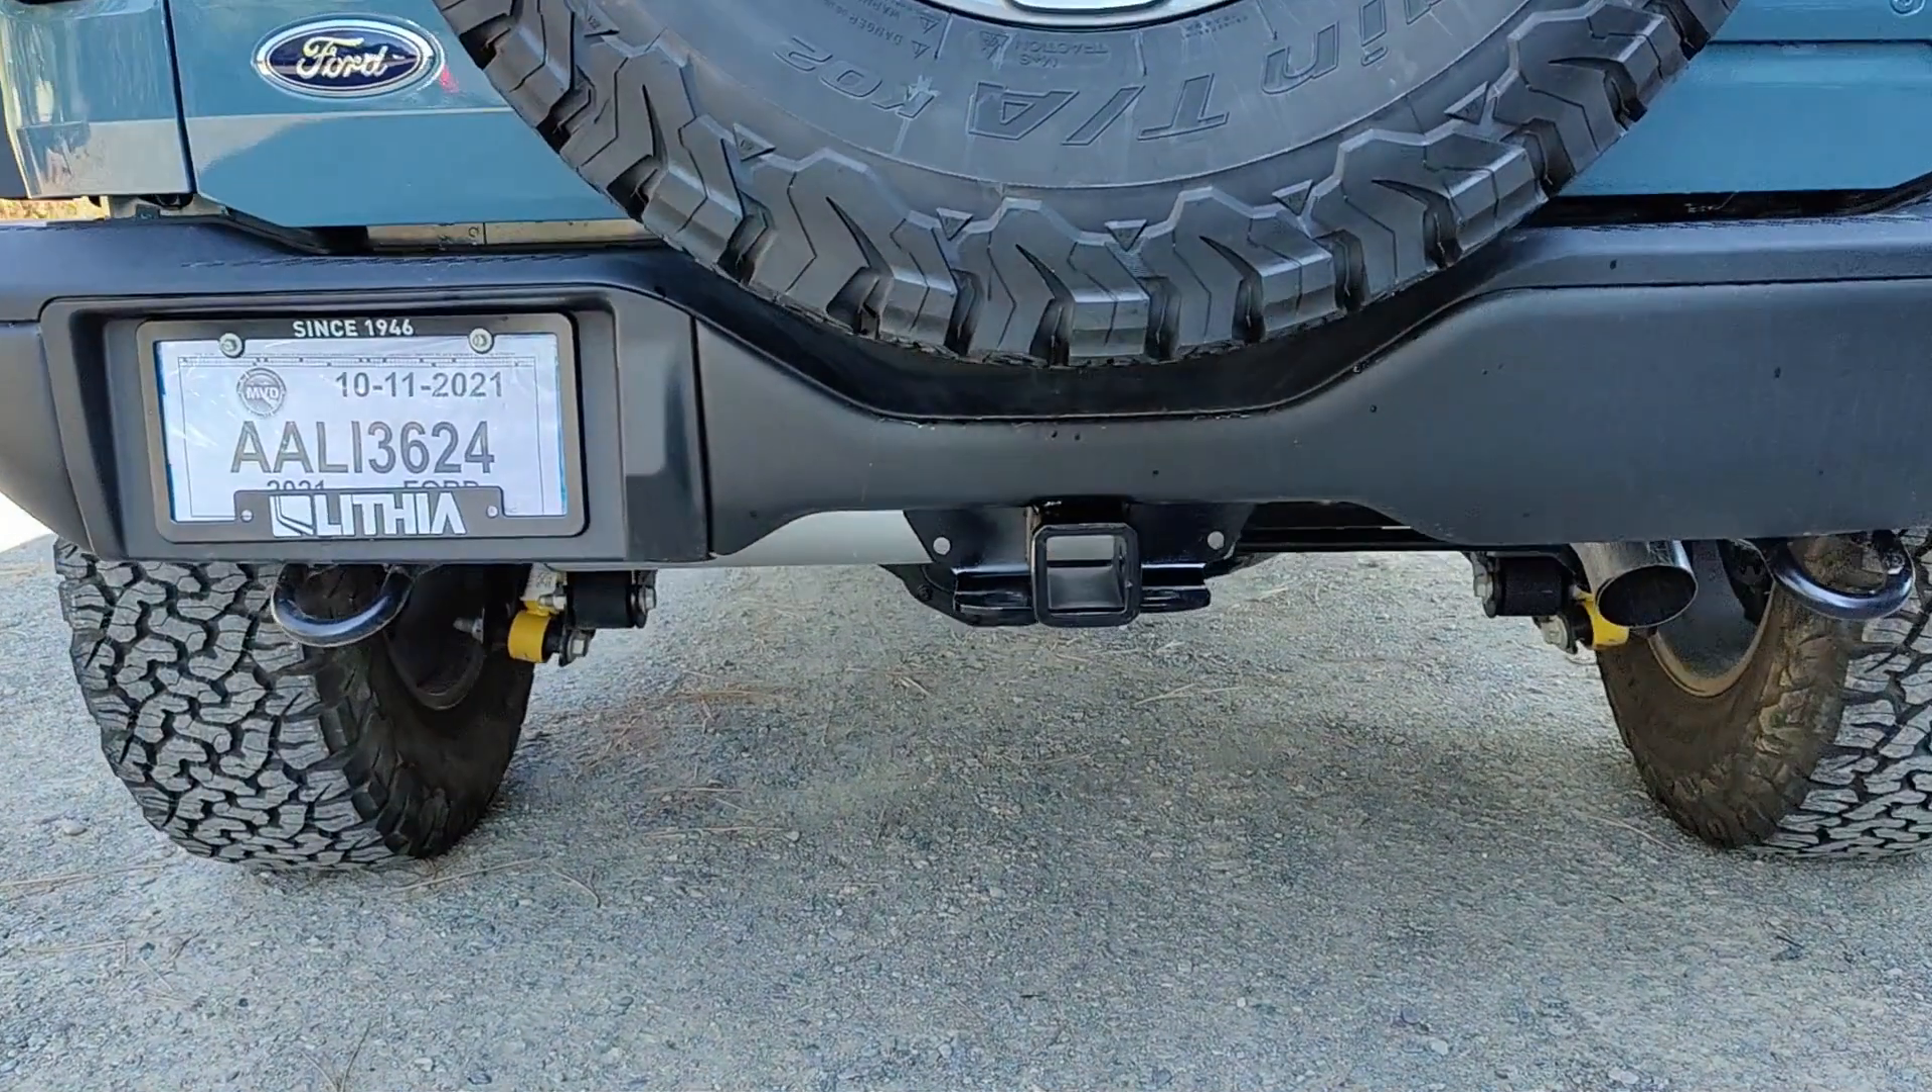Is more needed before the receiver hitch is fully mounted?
No.